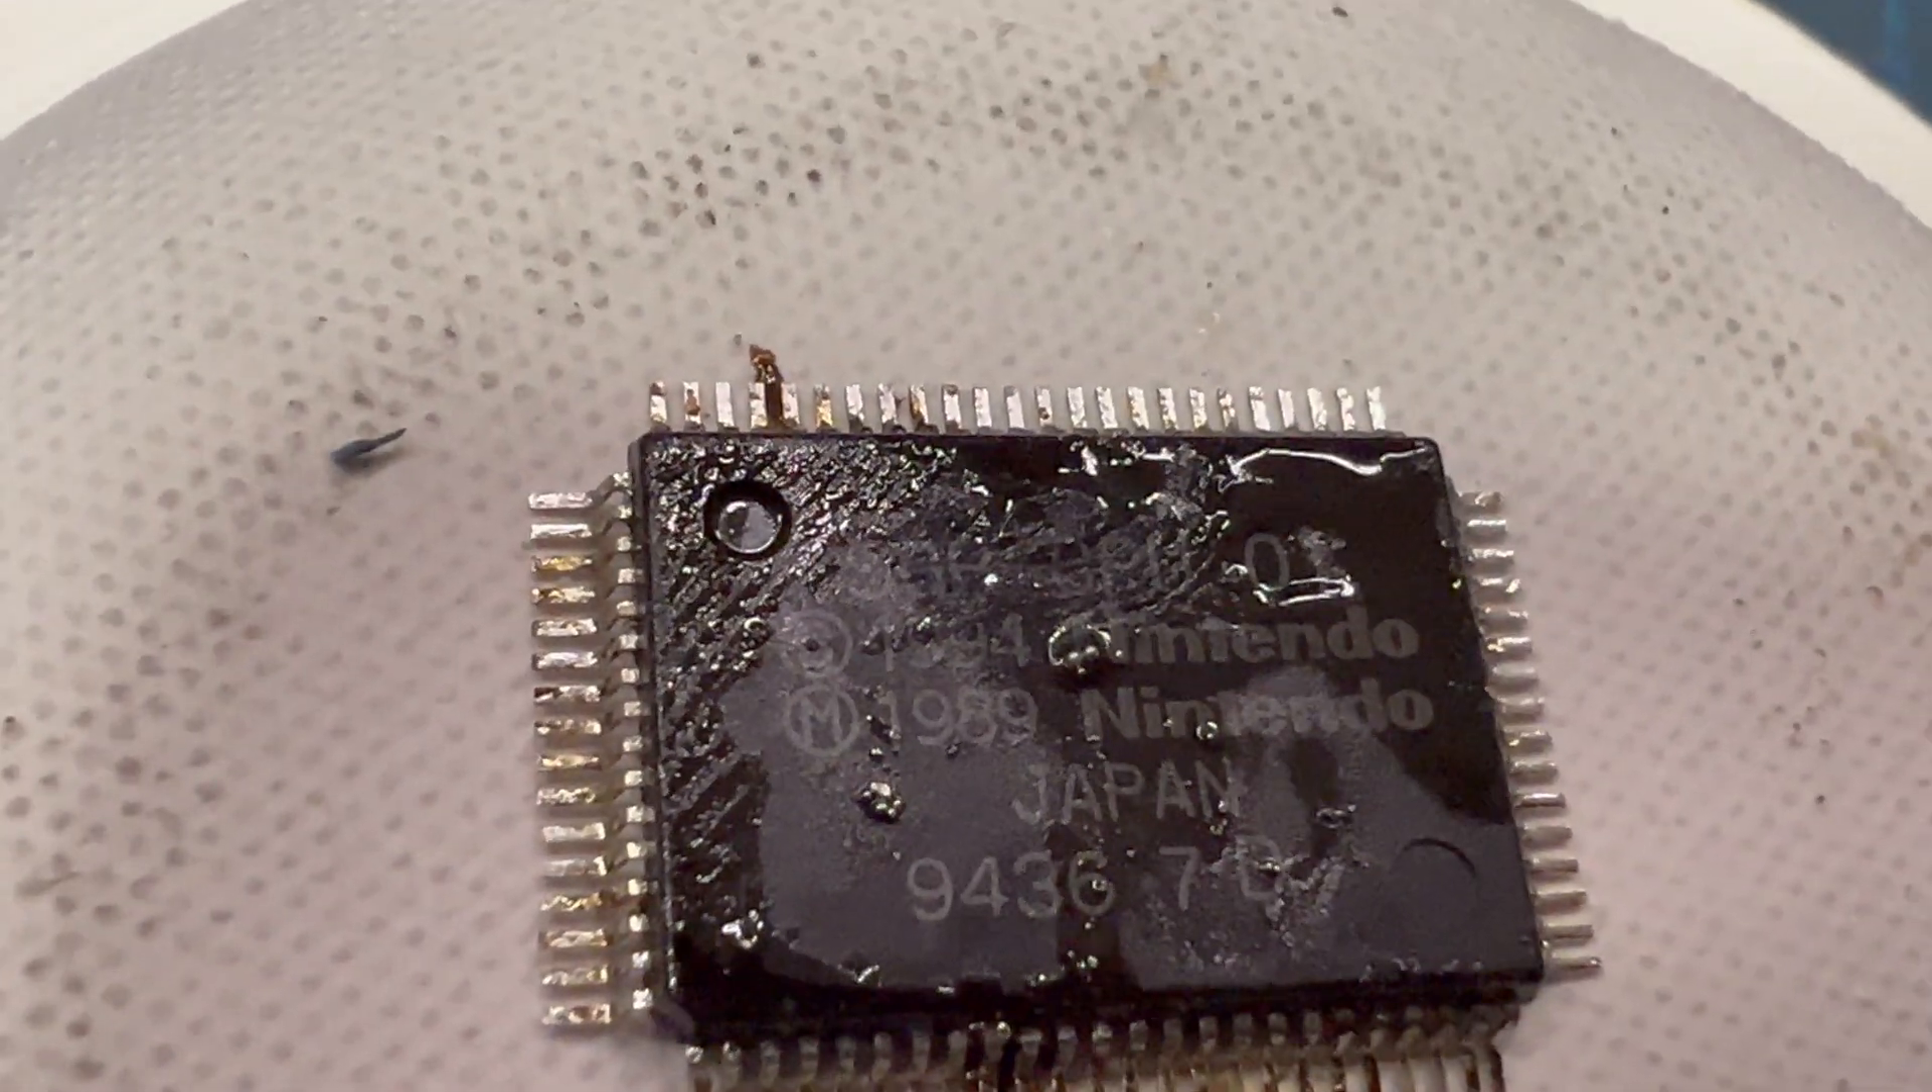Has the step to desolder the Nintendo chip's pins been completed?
Yes.